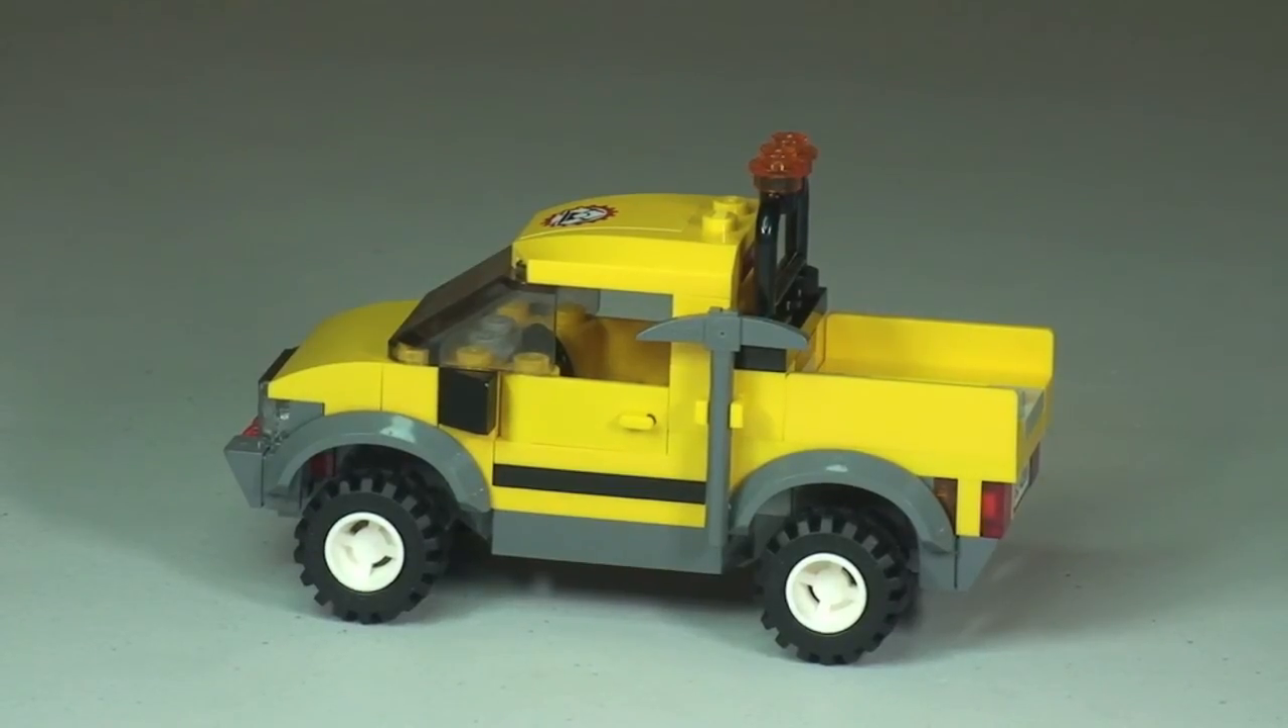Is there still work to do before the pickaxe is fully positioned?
No.